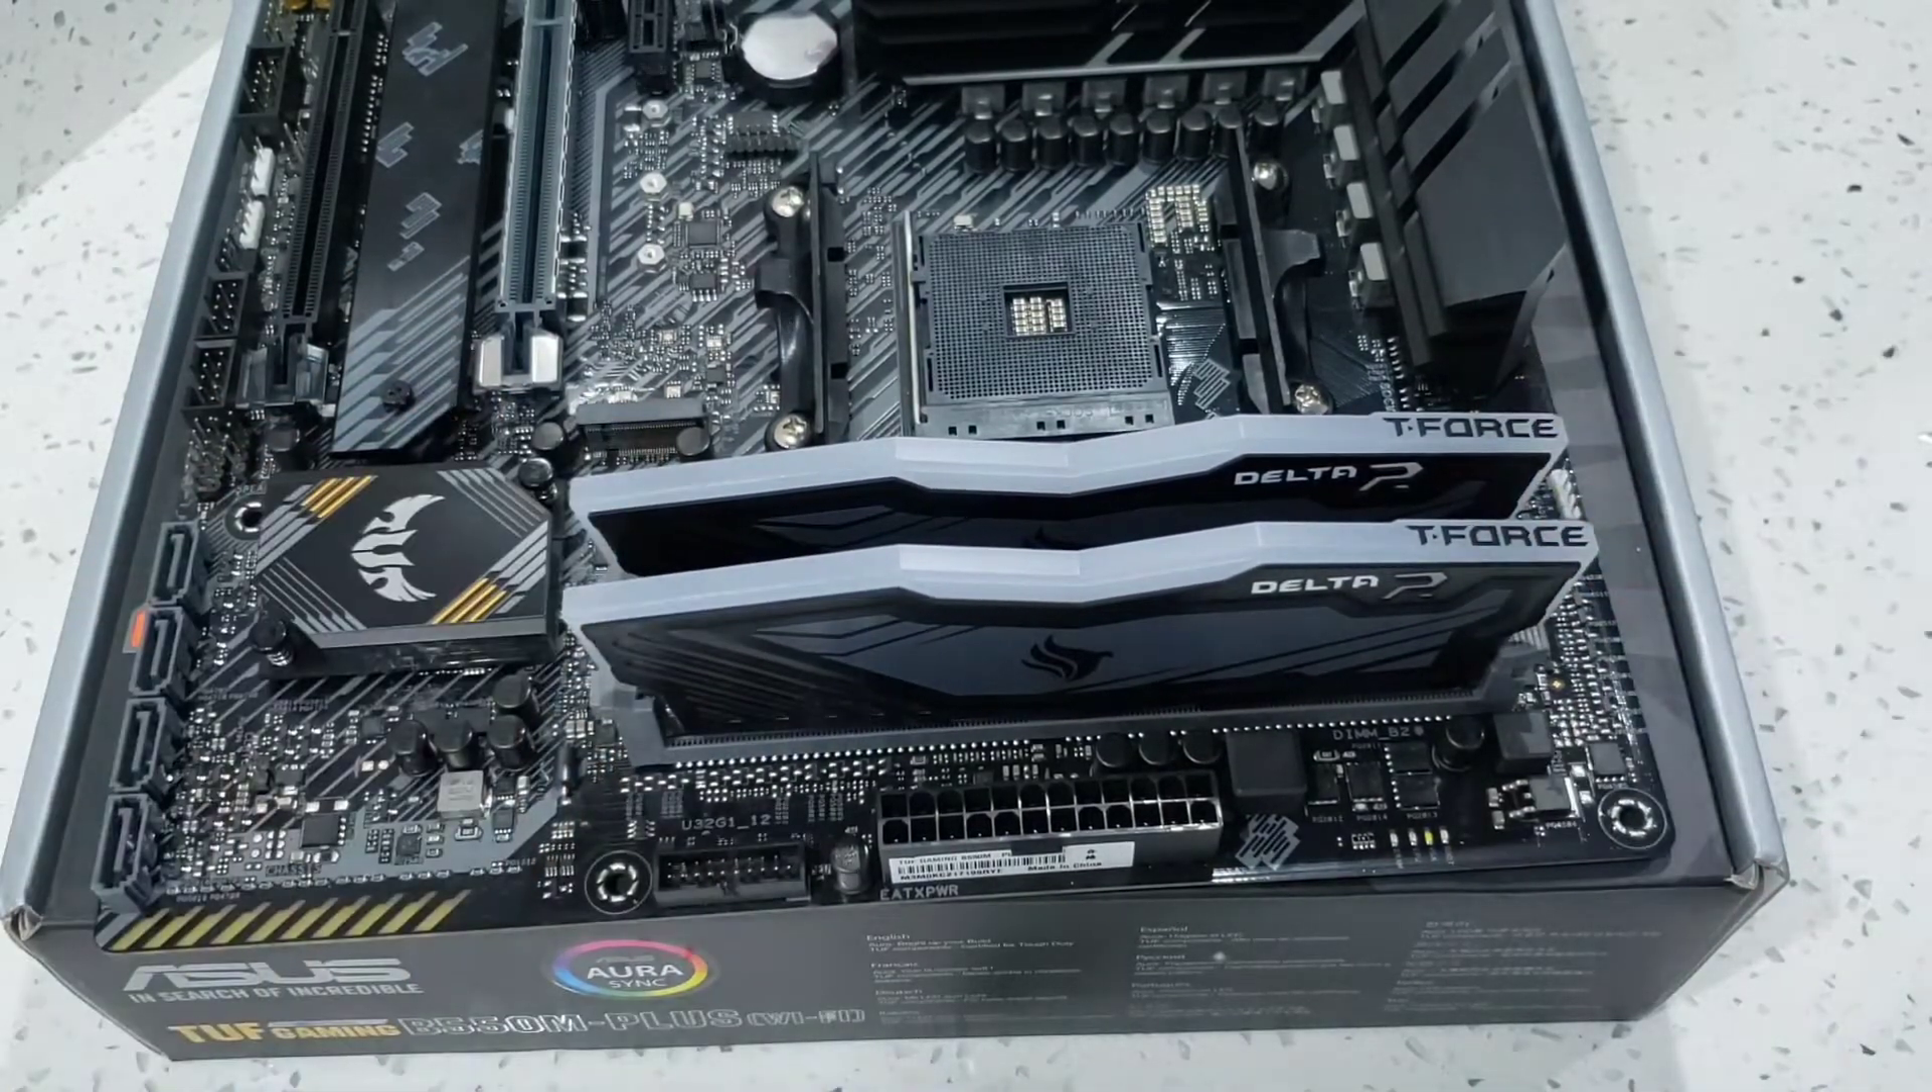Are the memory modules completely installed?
Yes.